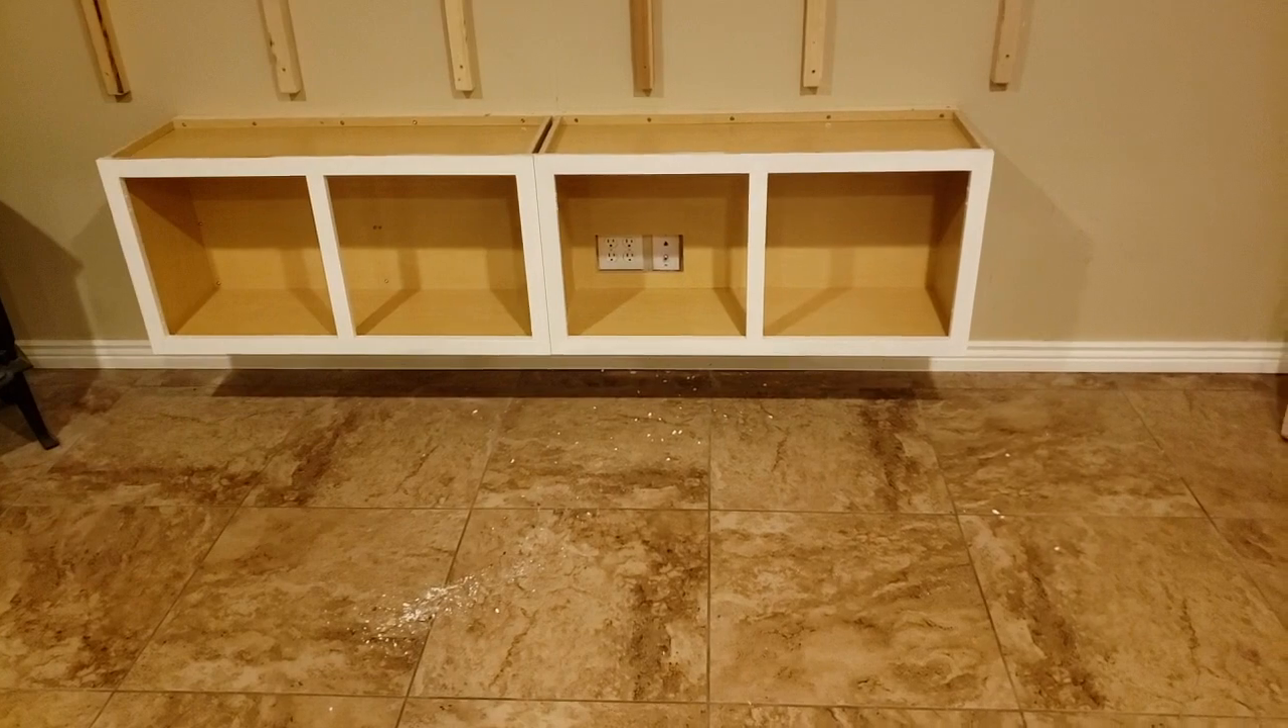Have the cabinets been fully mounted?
Yes.